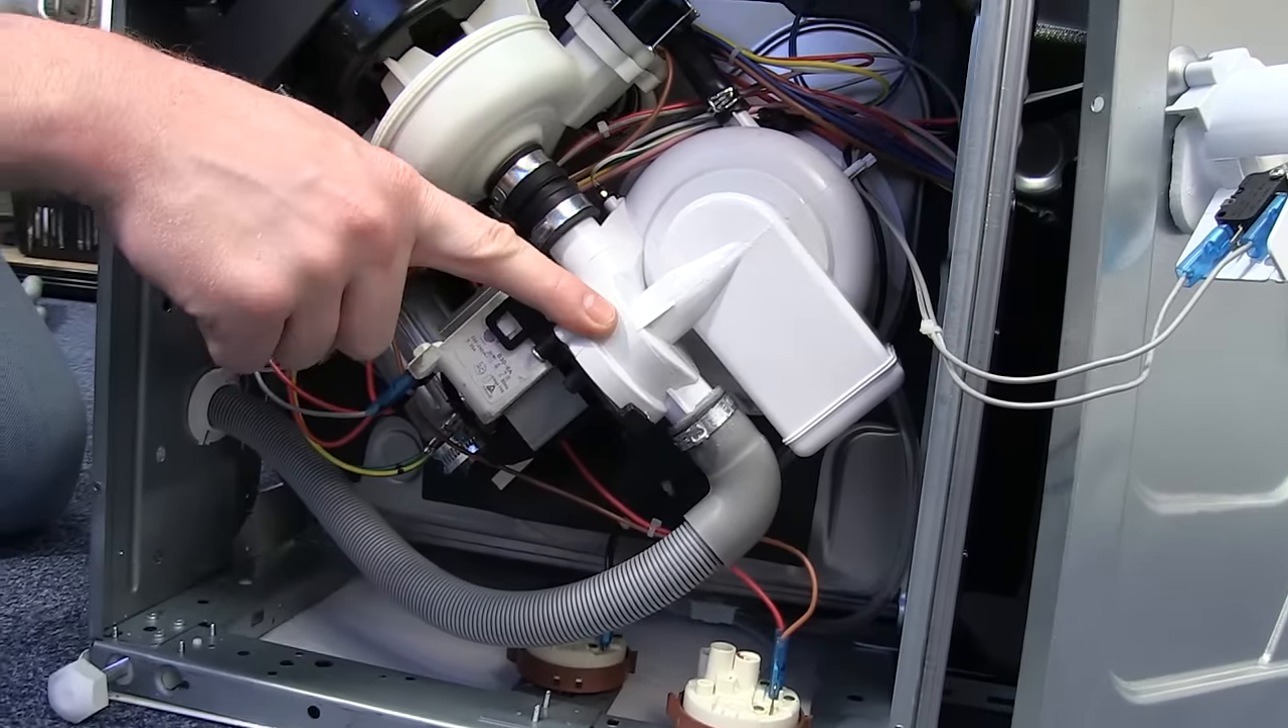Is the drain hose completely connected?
Yes.